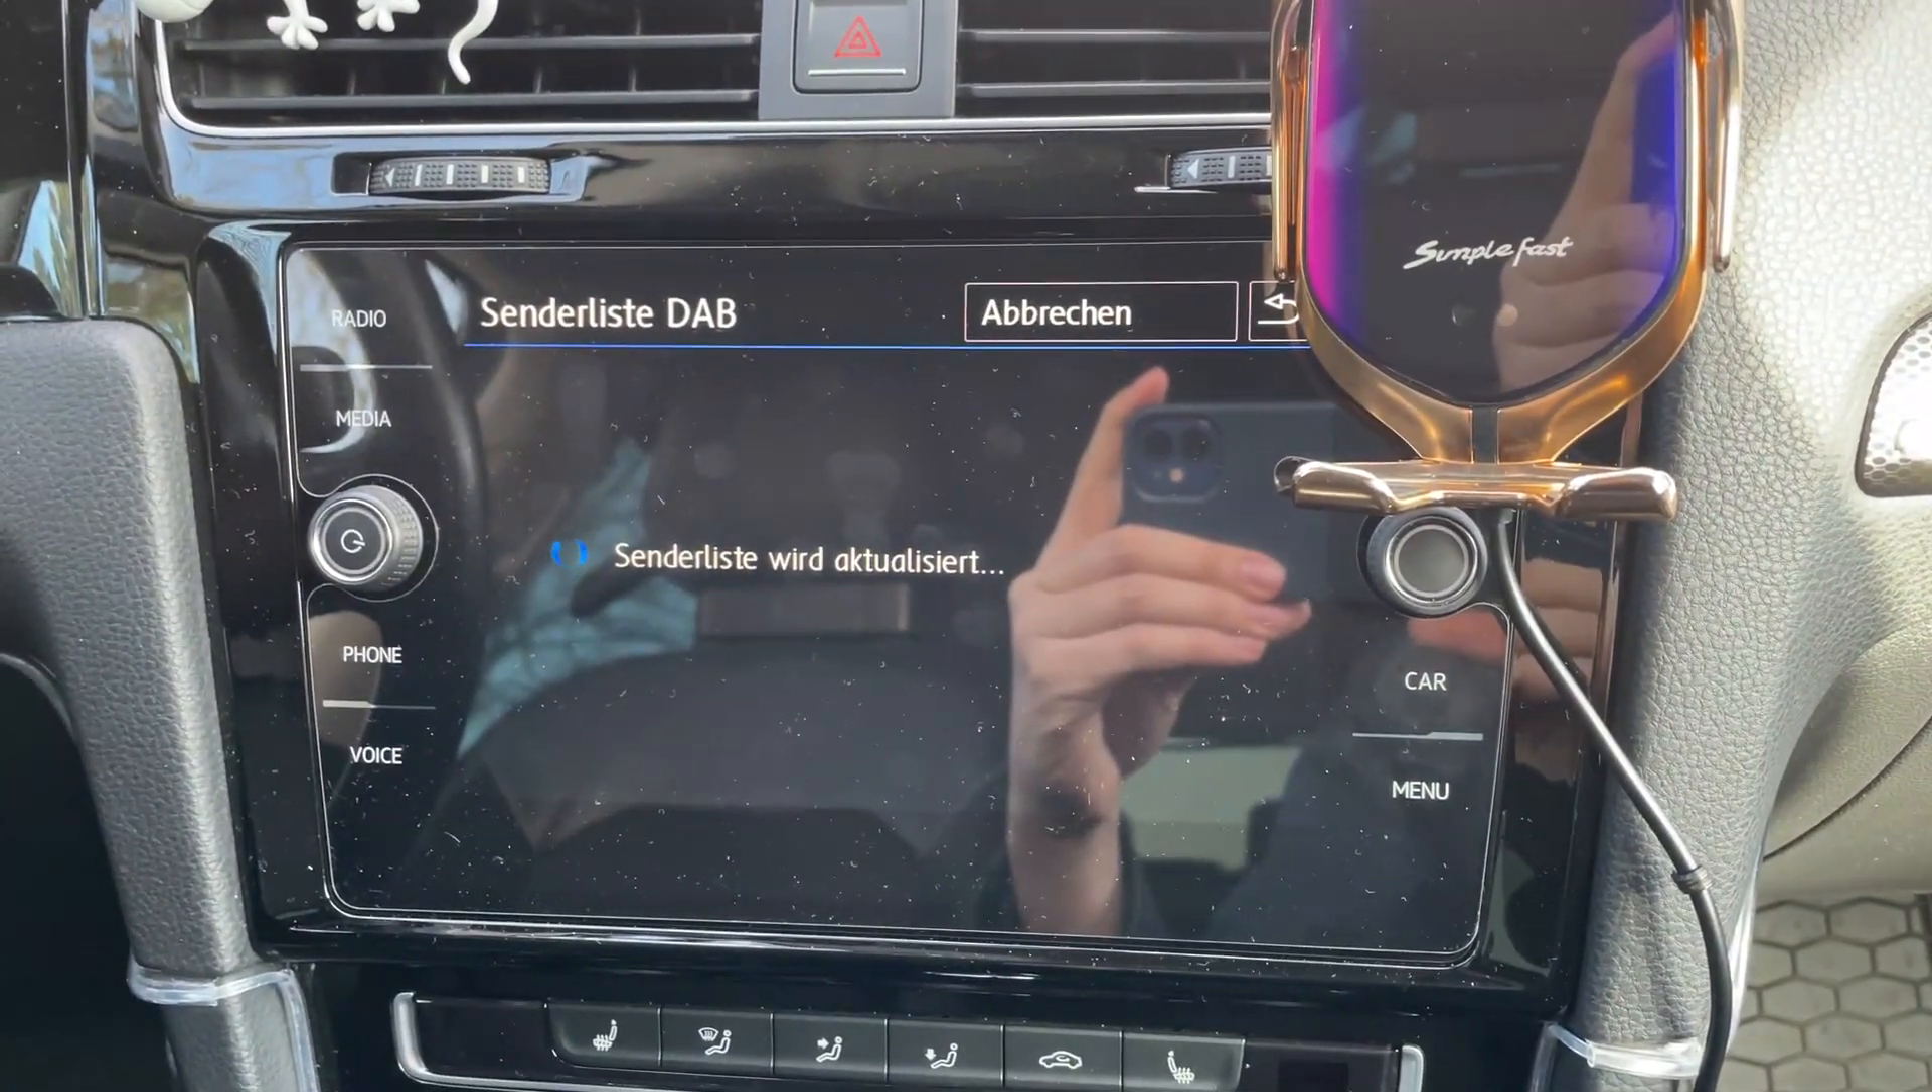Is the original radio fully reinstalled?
Yes.